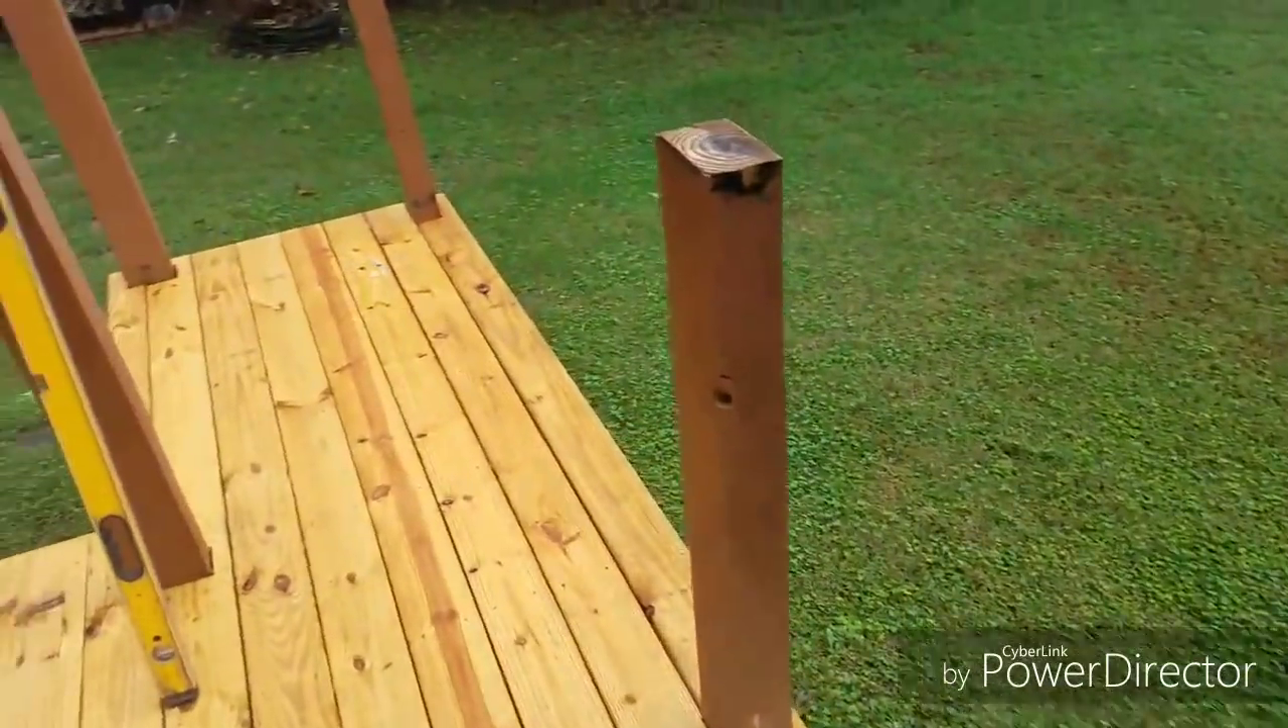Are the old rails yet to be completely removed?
No.